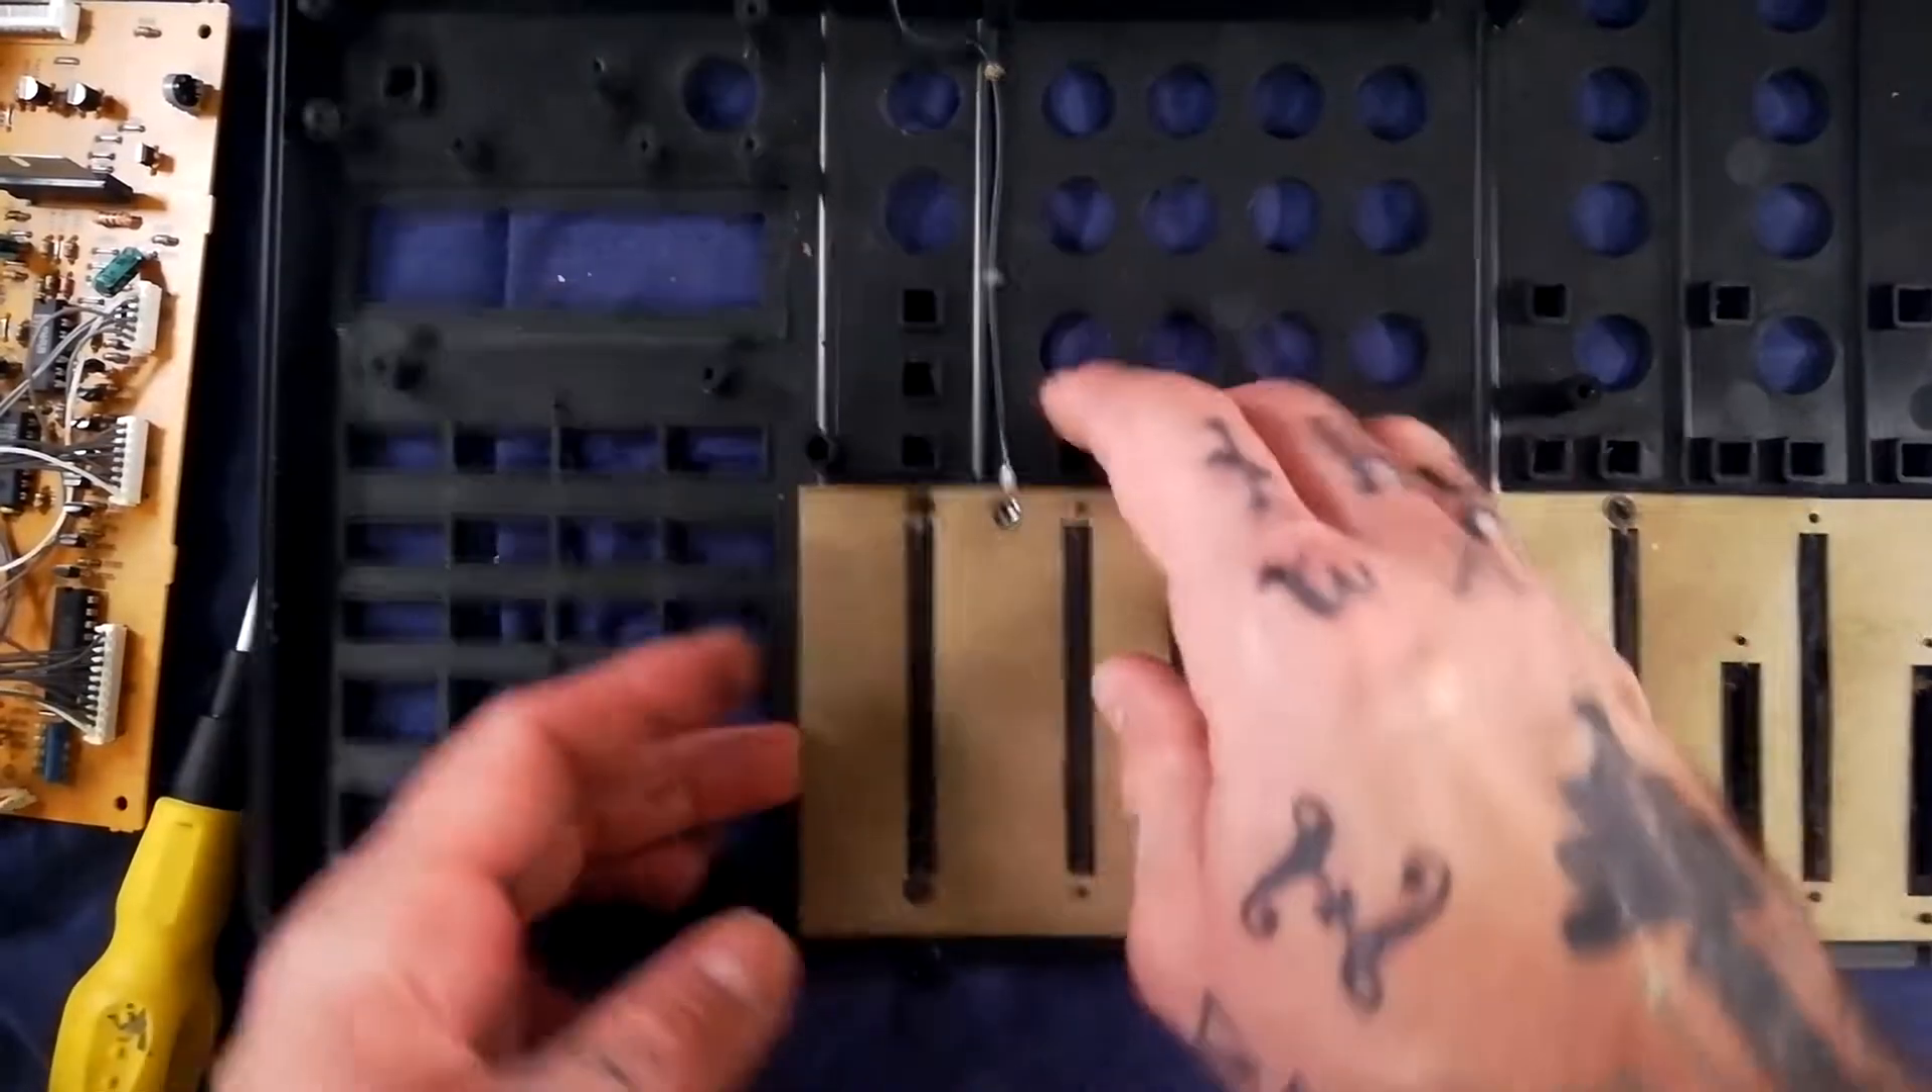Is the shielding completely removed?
No.